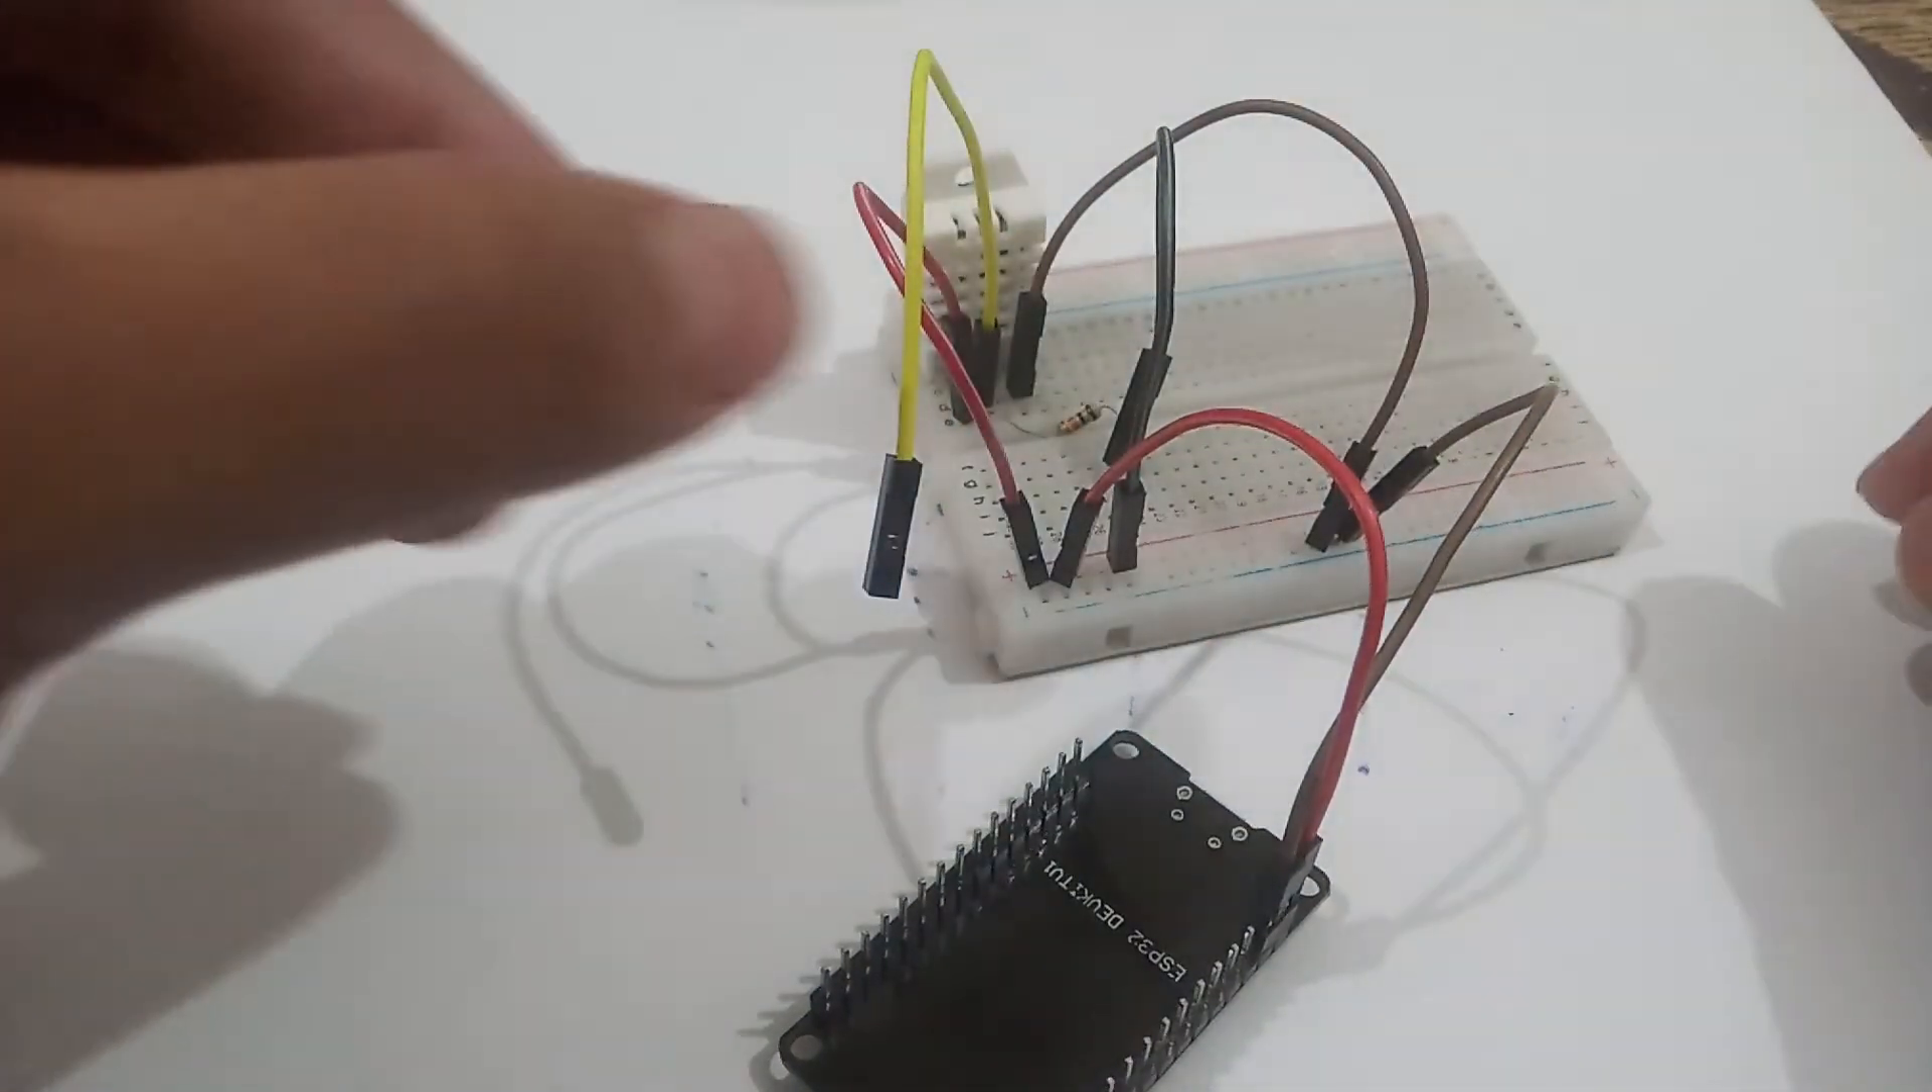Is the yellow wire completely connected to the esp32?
No.